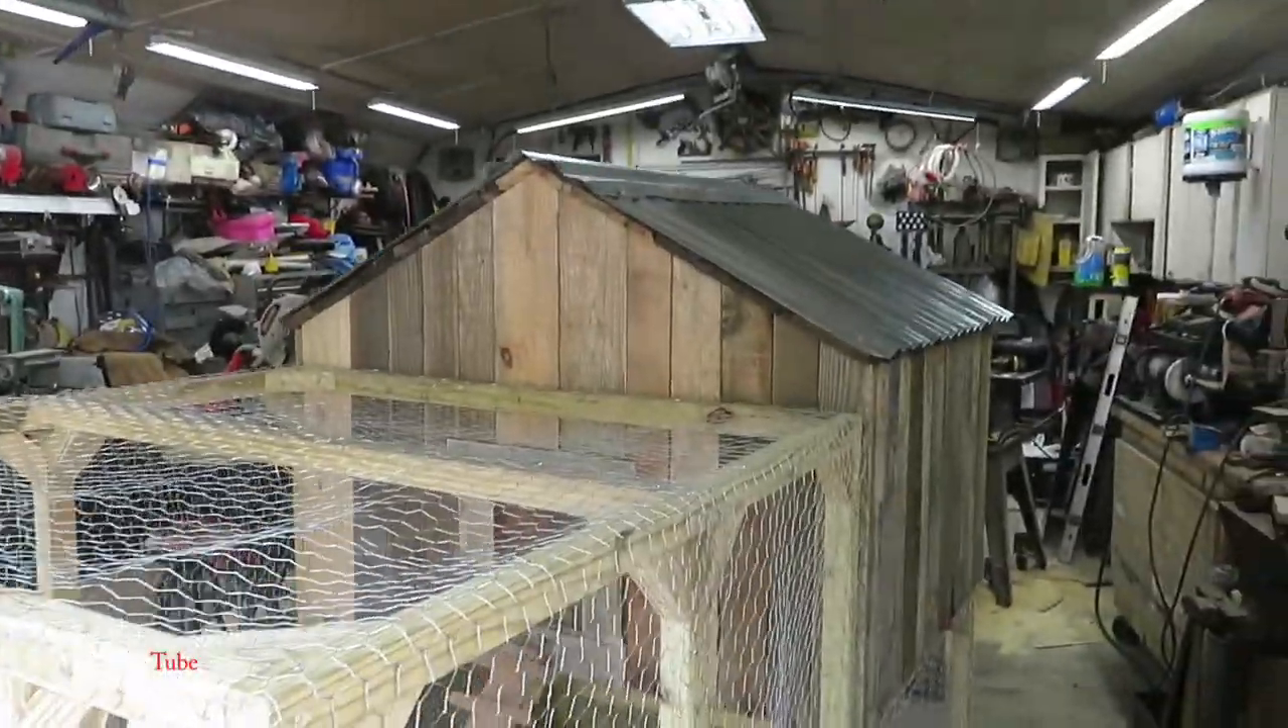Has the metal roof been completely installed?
Yes.